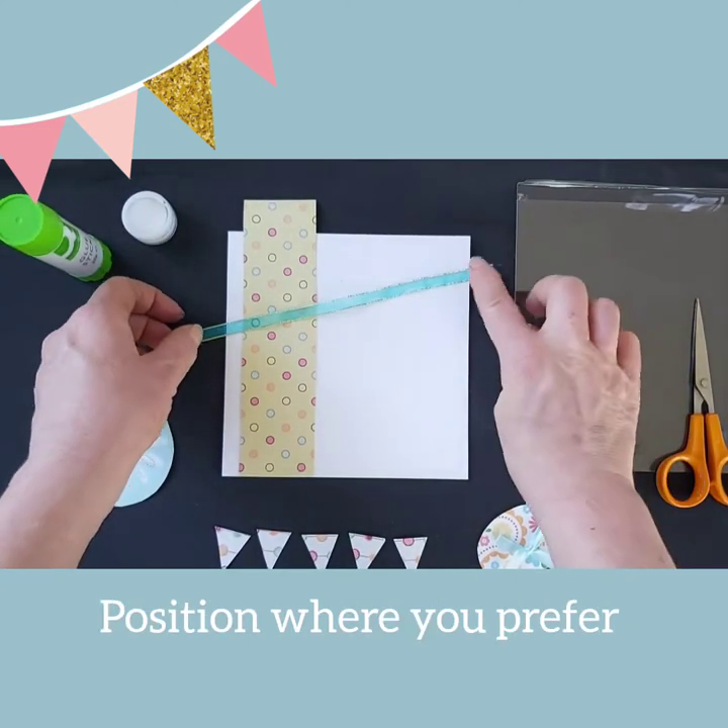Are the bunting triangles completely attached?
No.